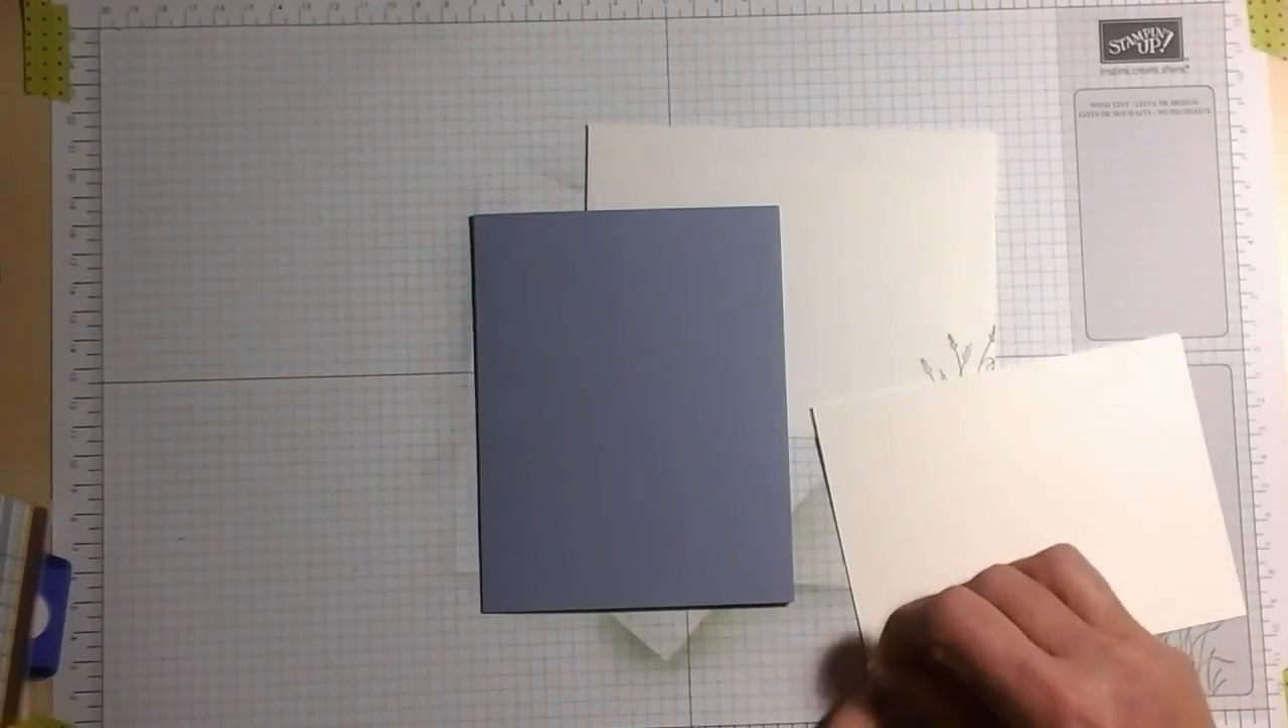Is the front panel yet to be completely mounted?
Yes.